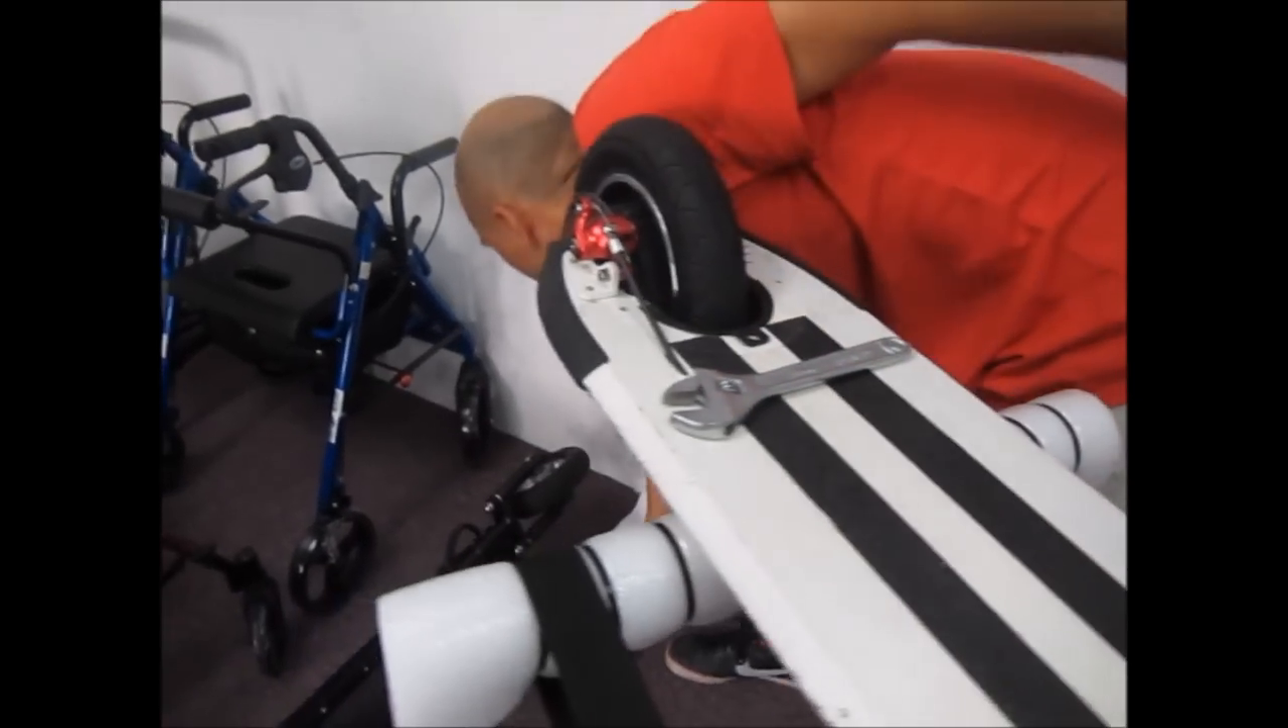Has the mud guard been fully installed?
No.